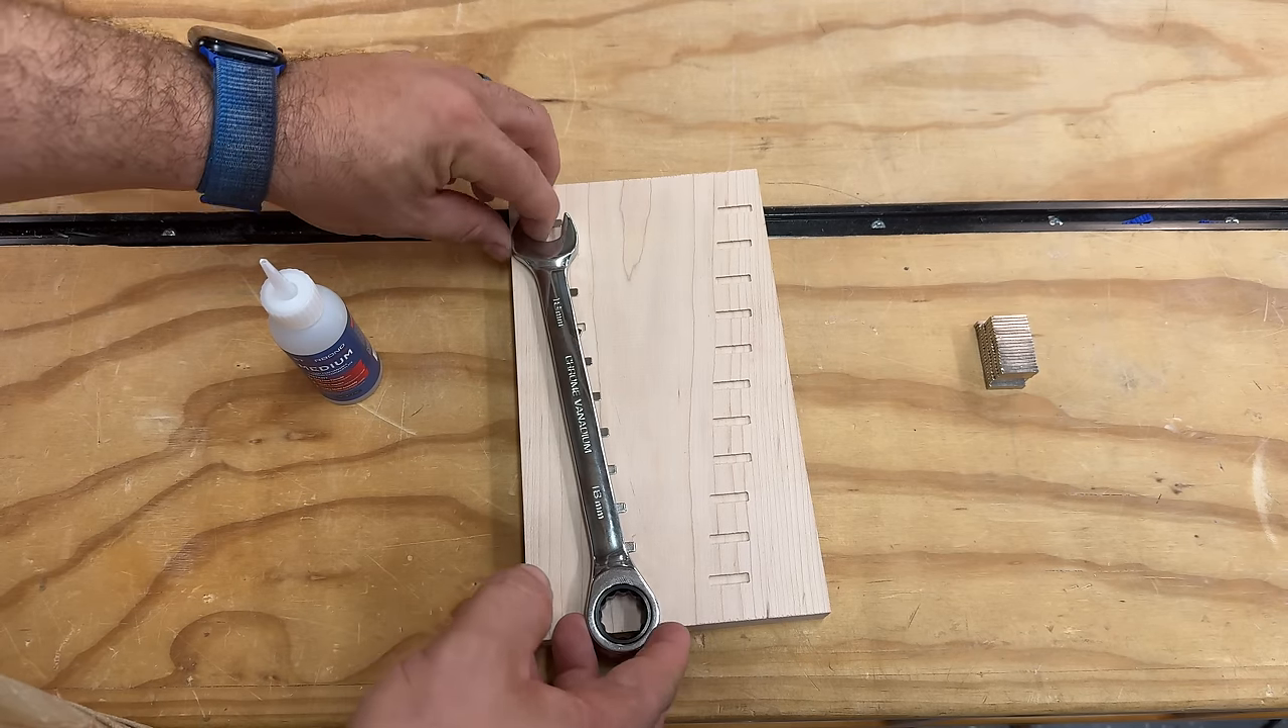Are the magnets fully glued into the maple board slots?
No.